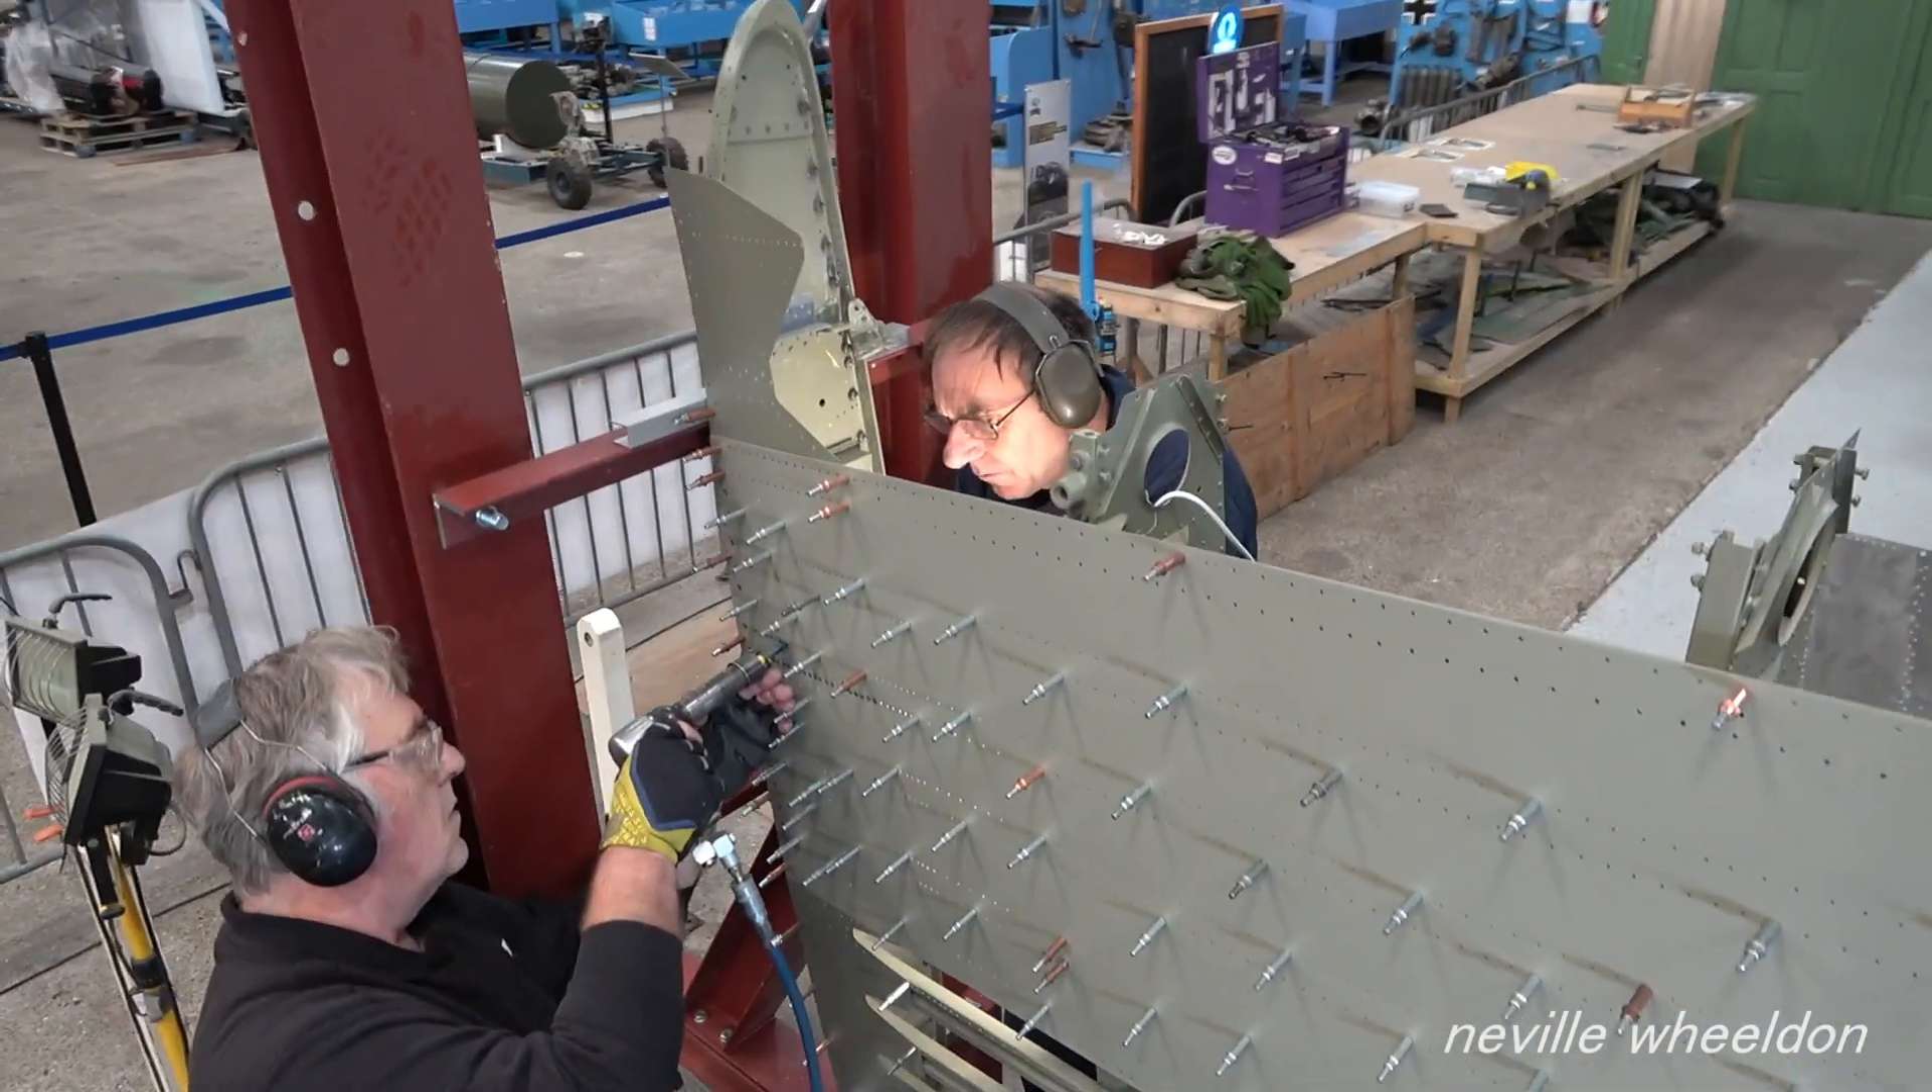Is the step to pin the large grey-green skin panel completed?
Yes.